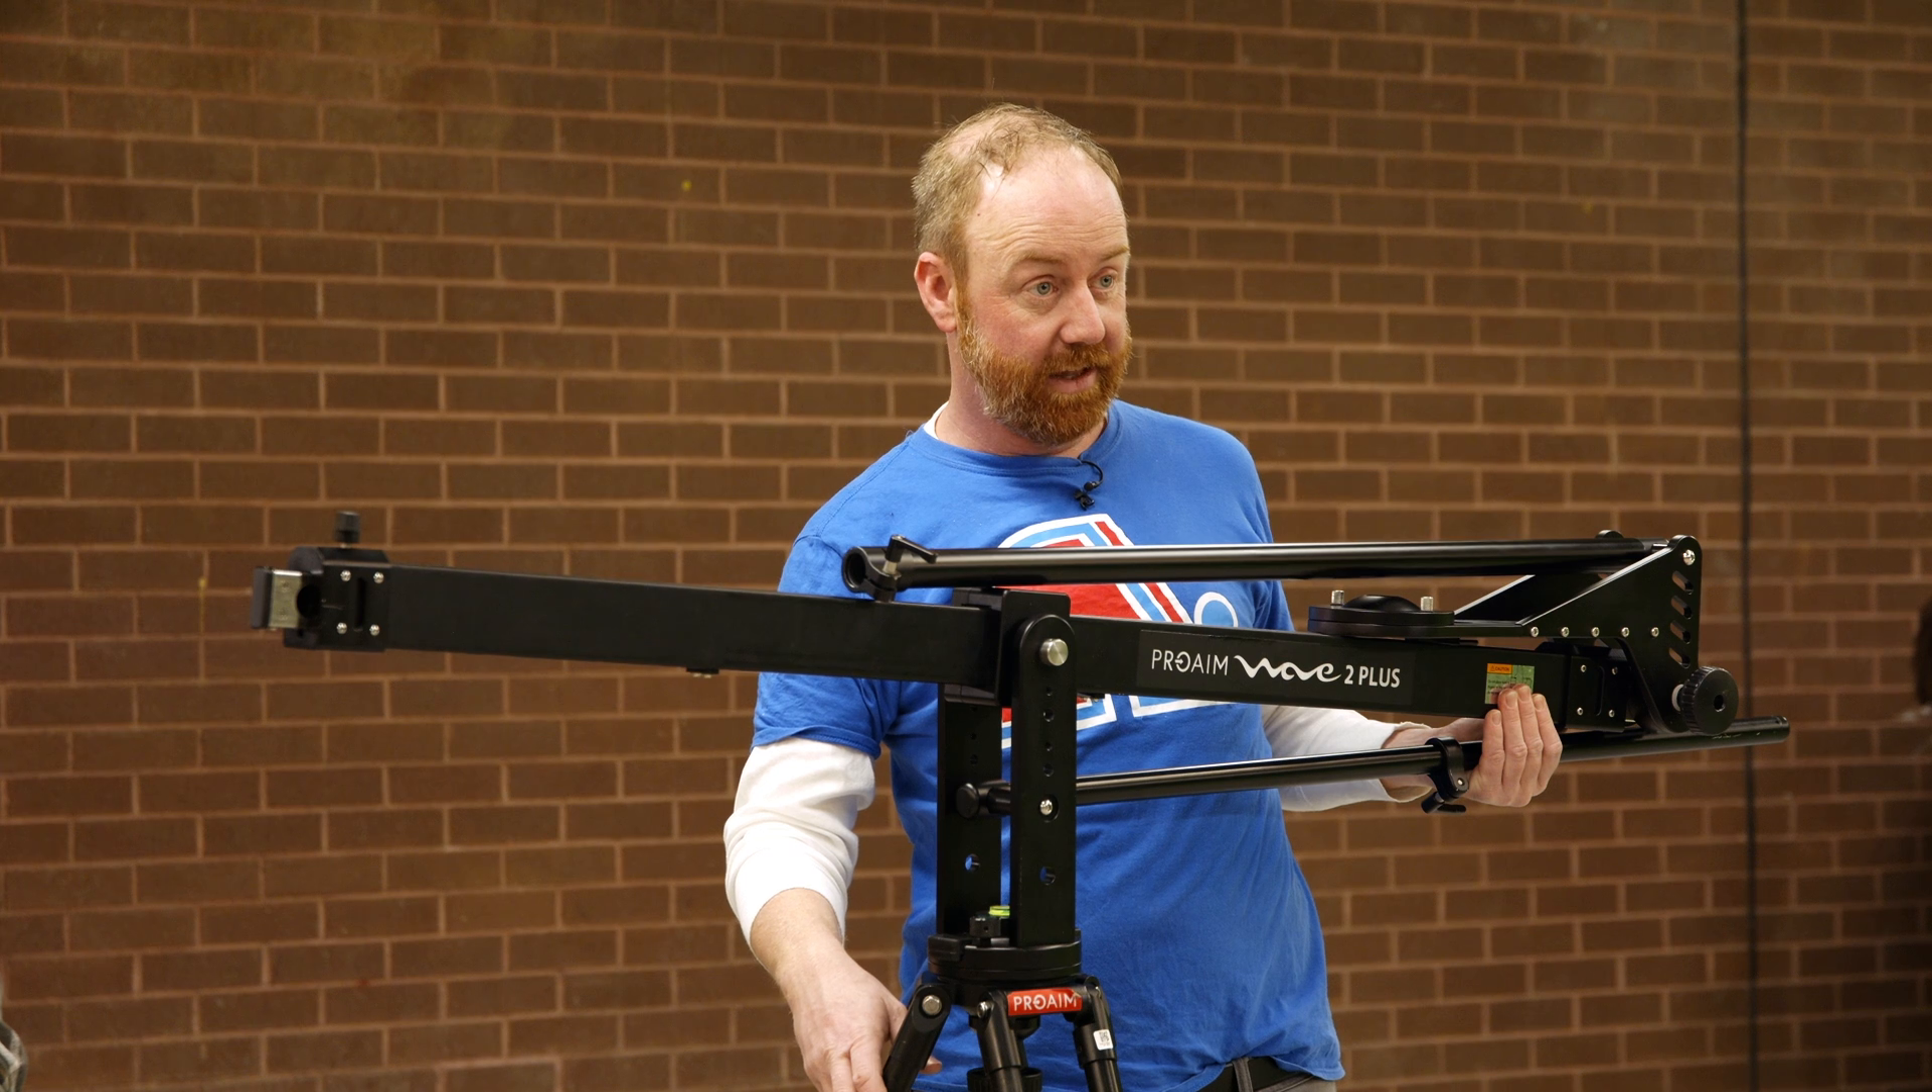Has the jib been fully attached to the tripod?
Yes.